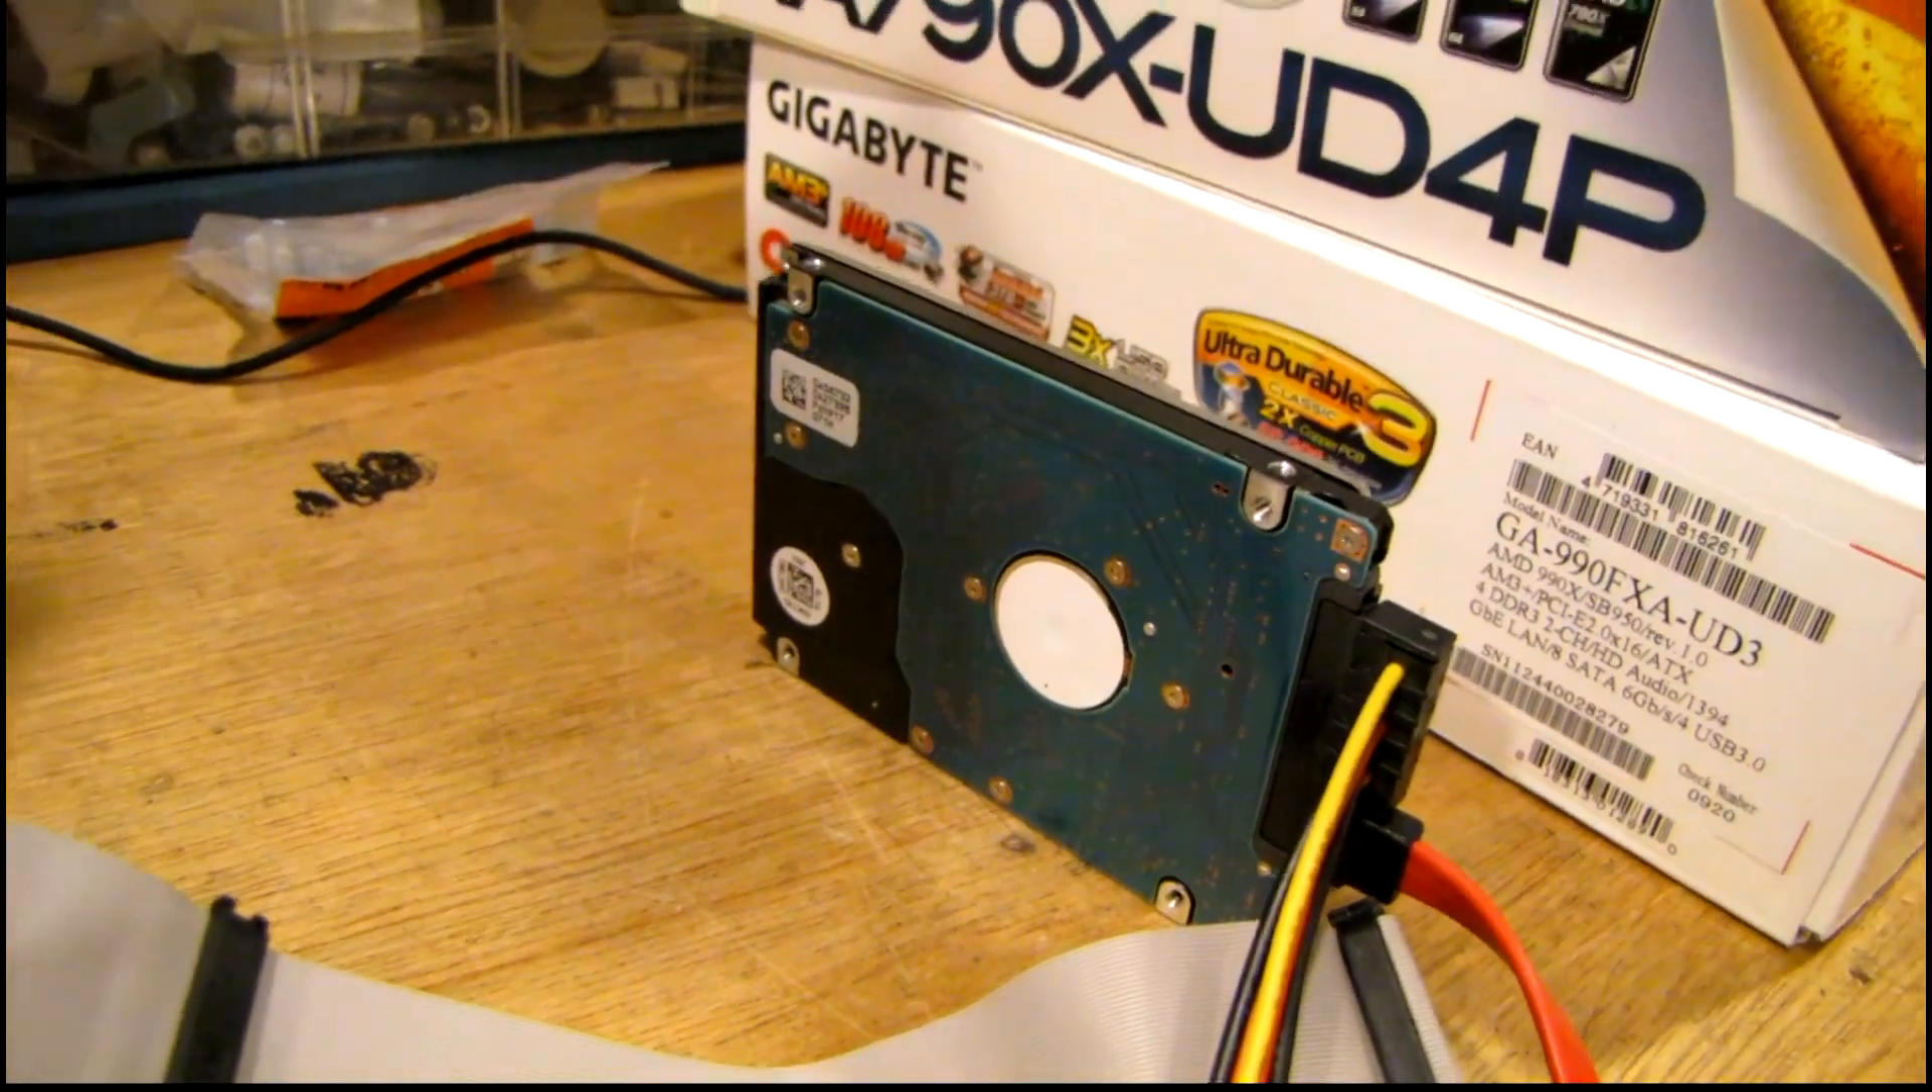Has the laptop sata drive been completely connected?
Yes.